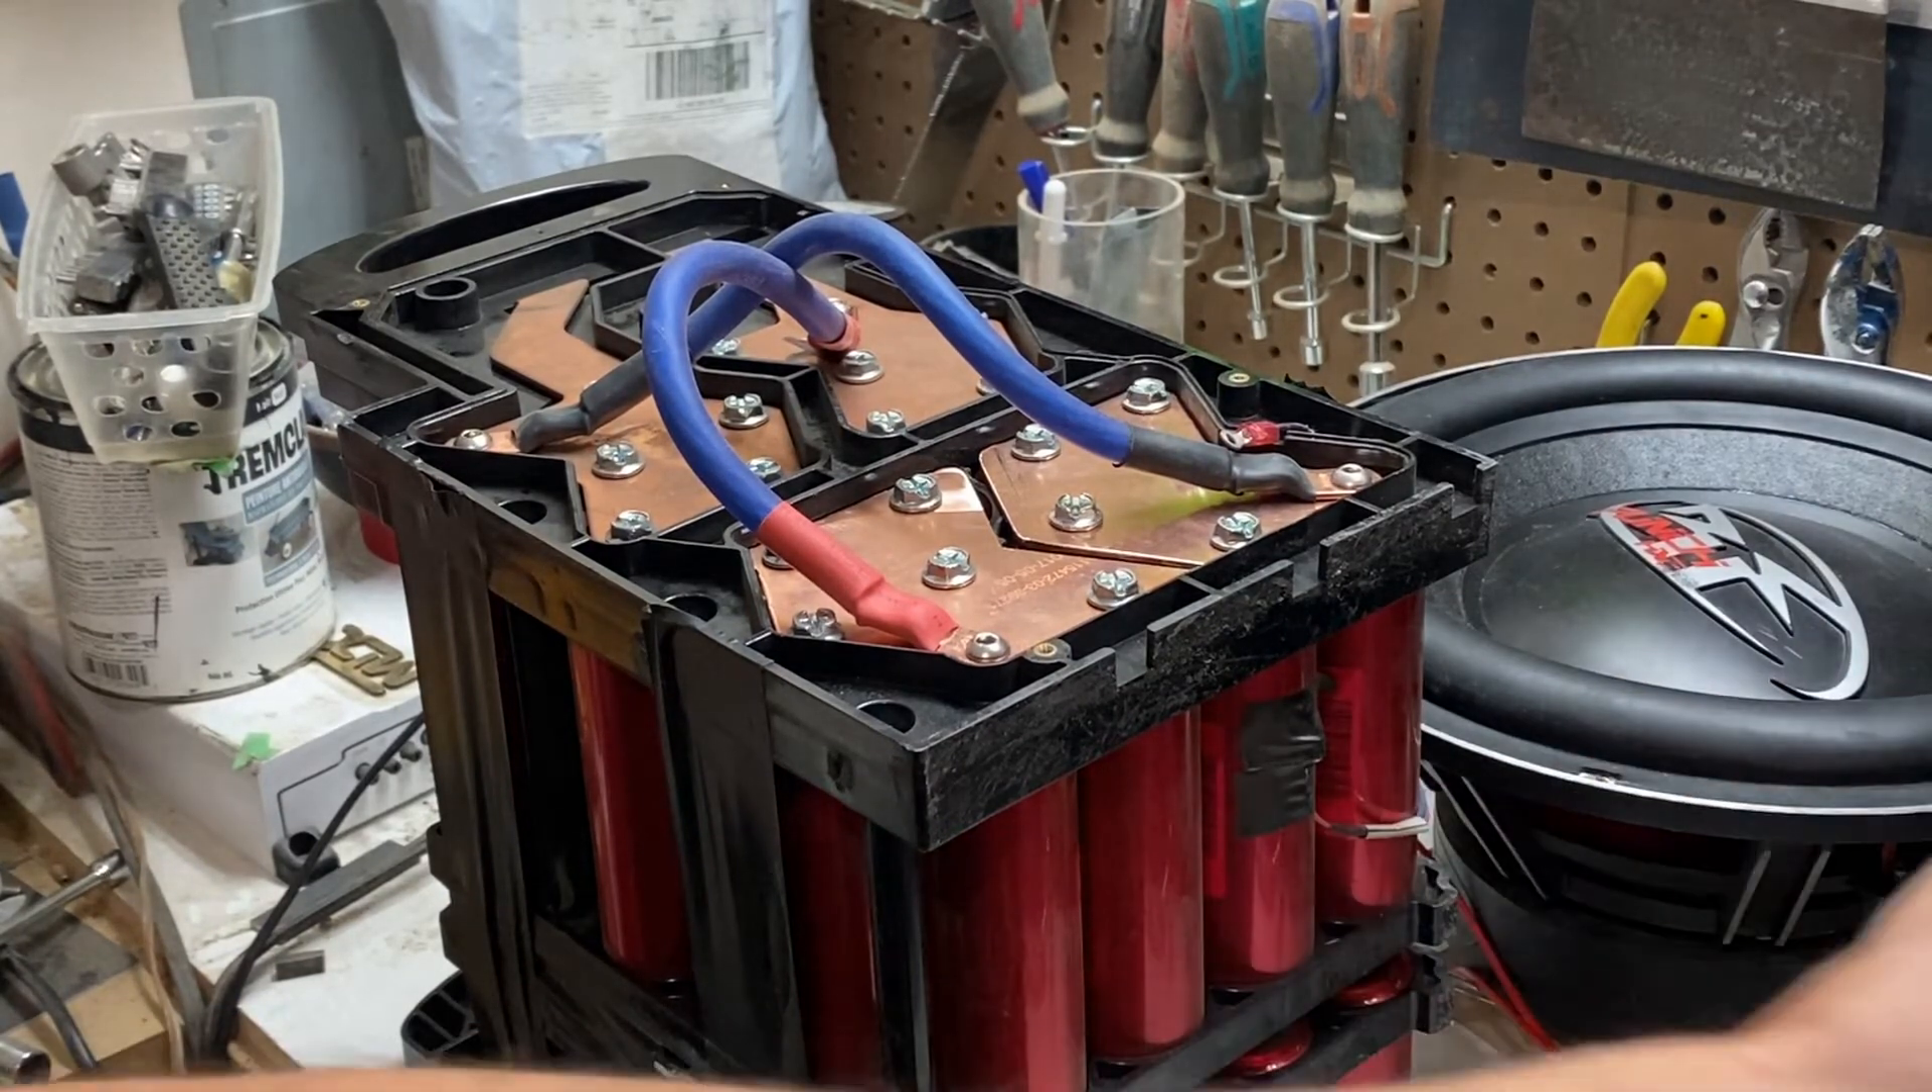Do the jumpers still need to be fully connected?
No.